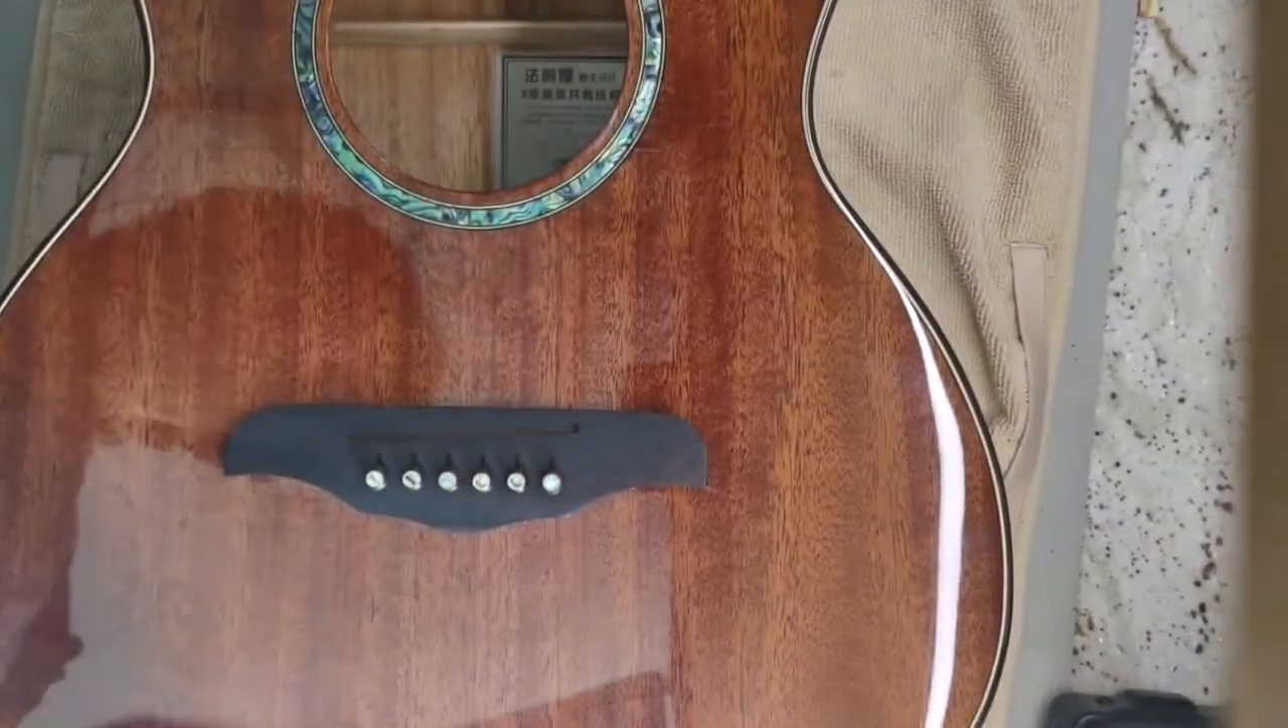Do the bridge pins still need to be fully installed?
No.